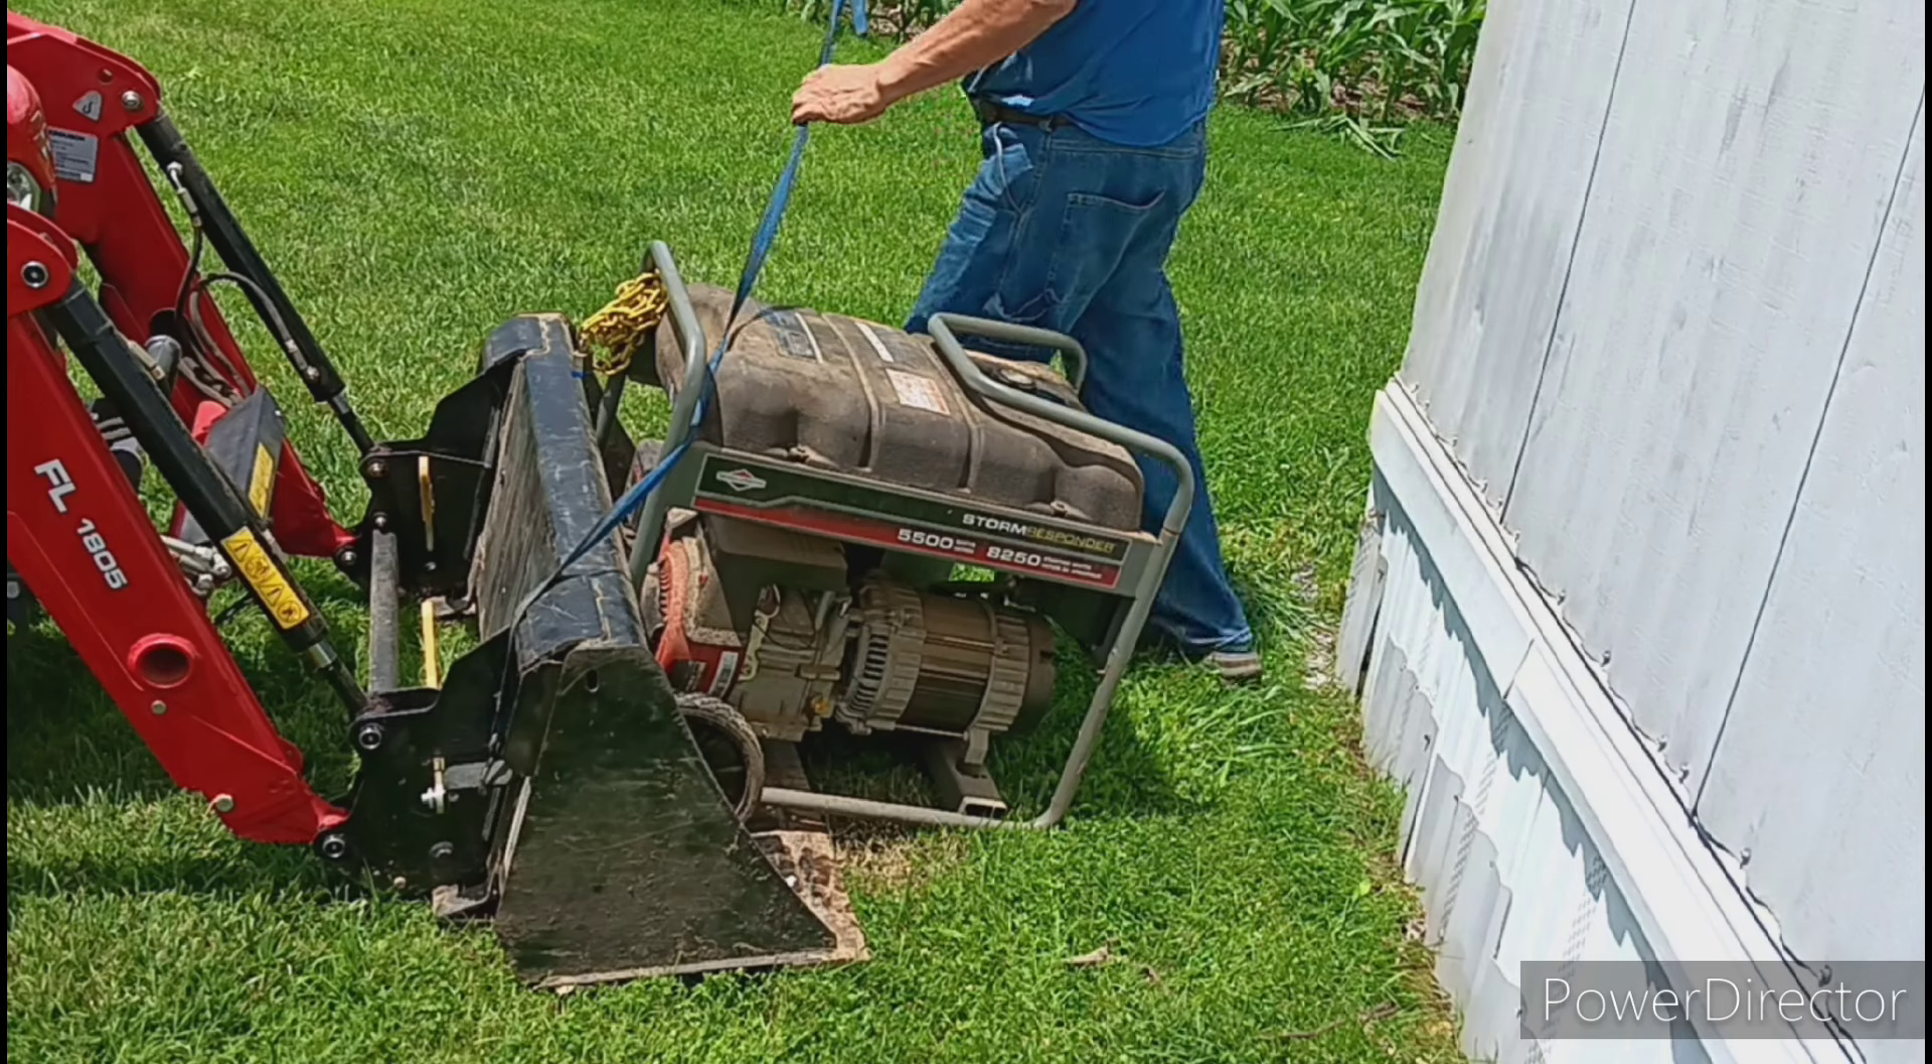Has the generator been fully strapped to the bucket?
No.